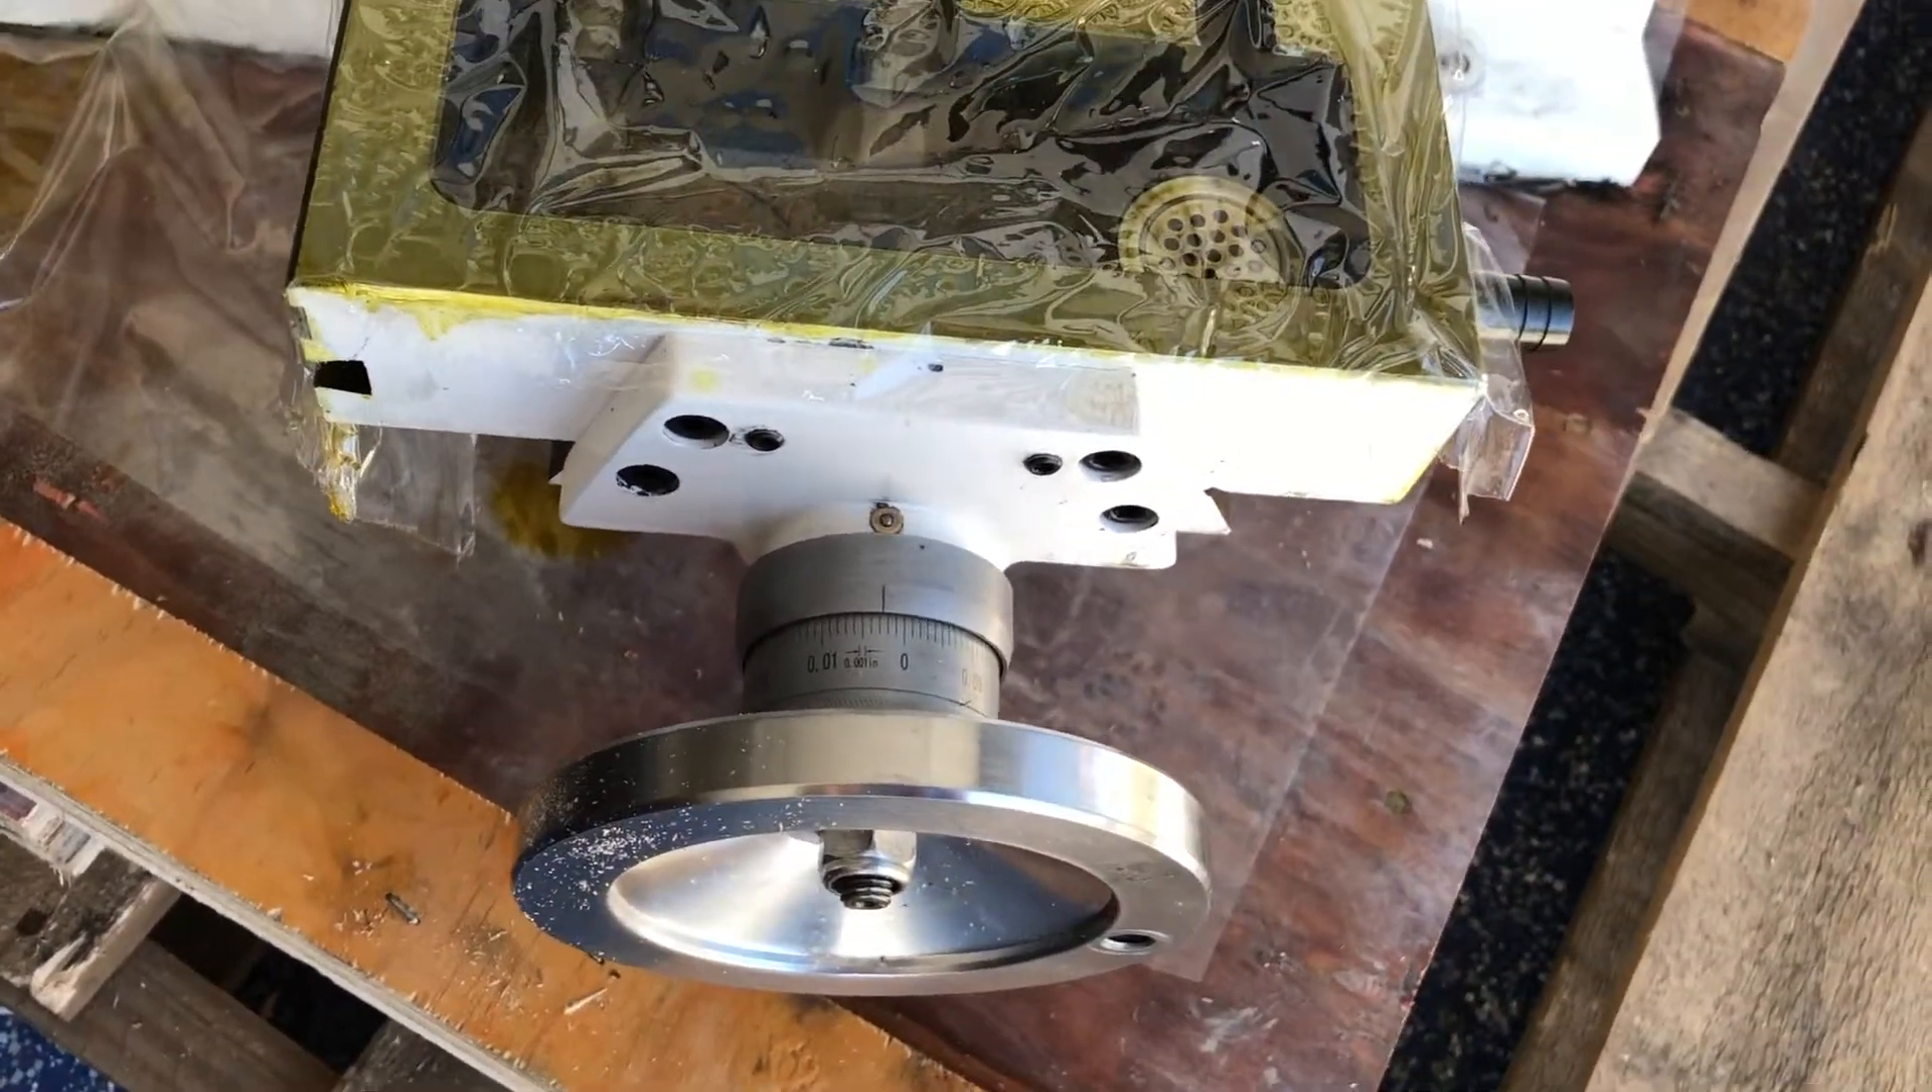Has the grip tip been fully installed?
No.